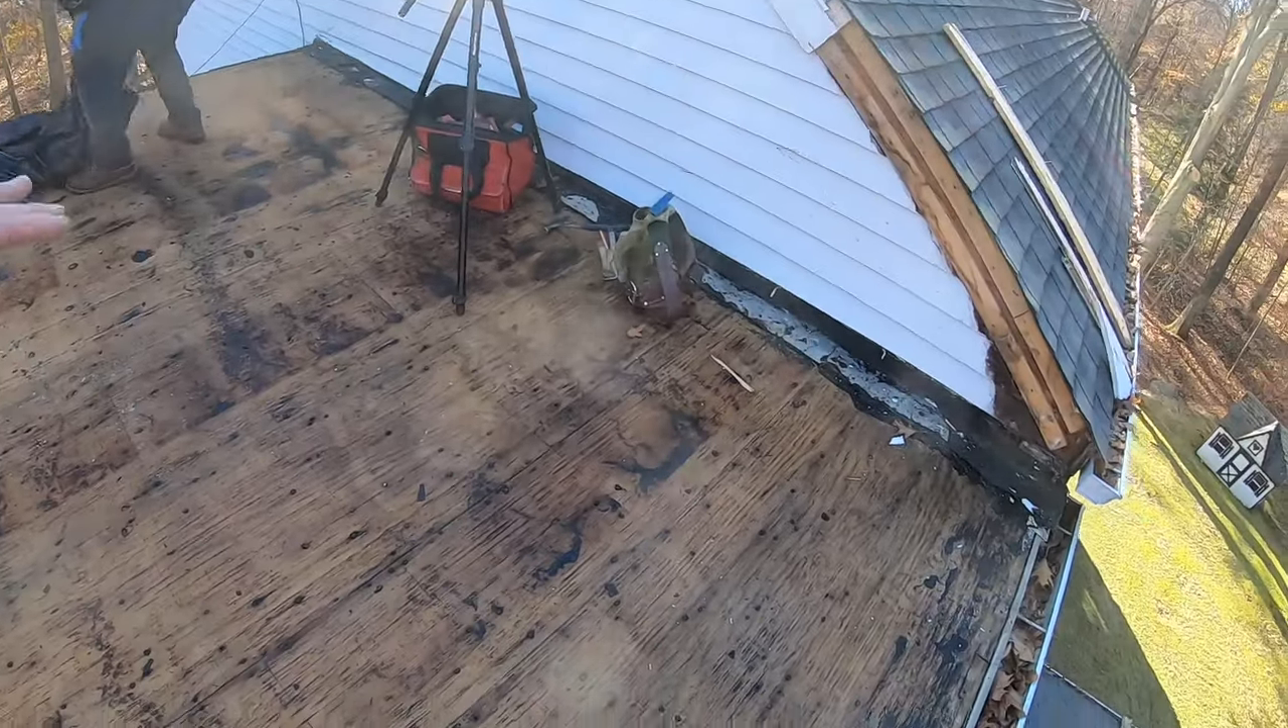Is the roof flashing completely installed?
No.